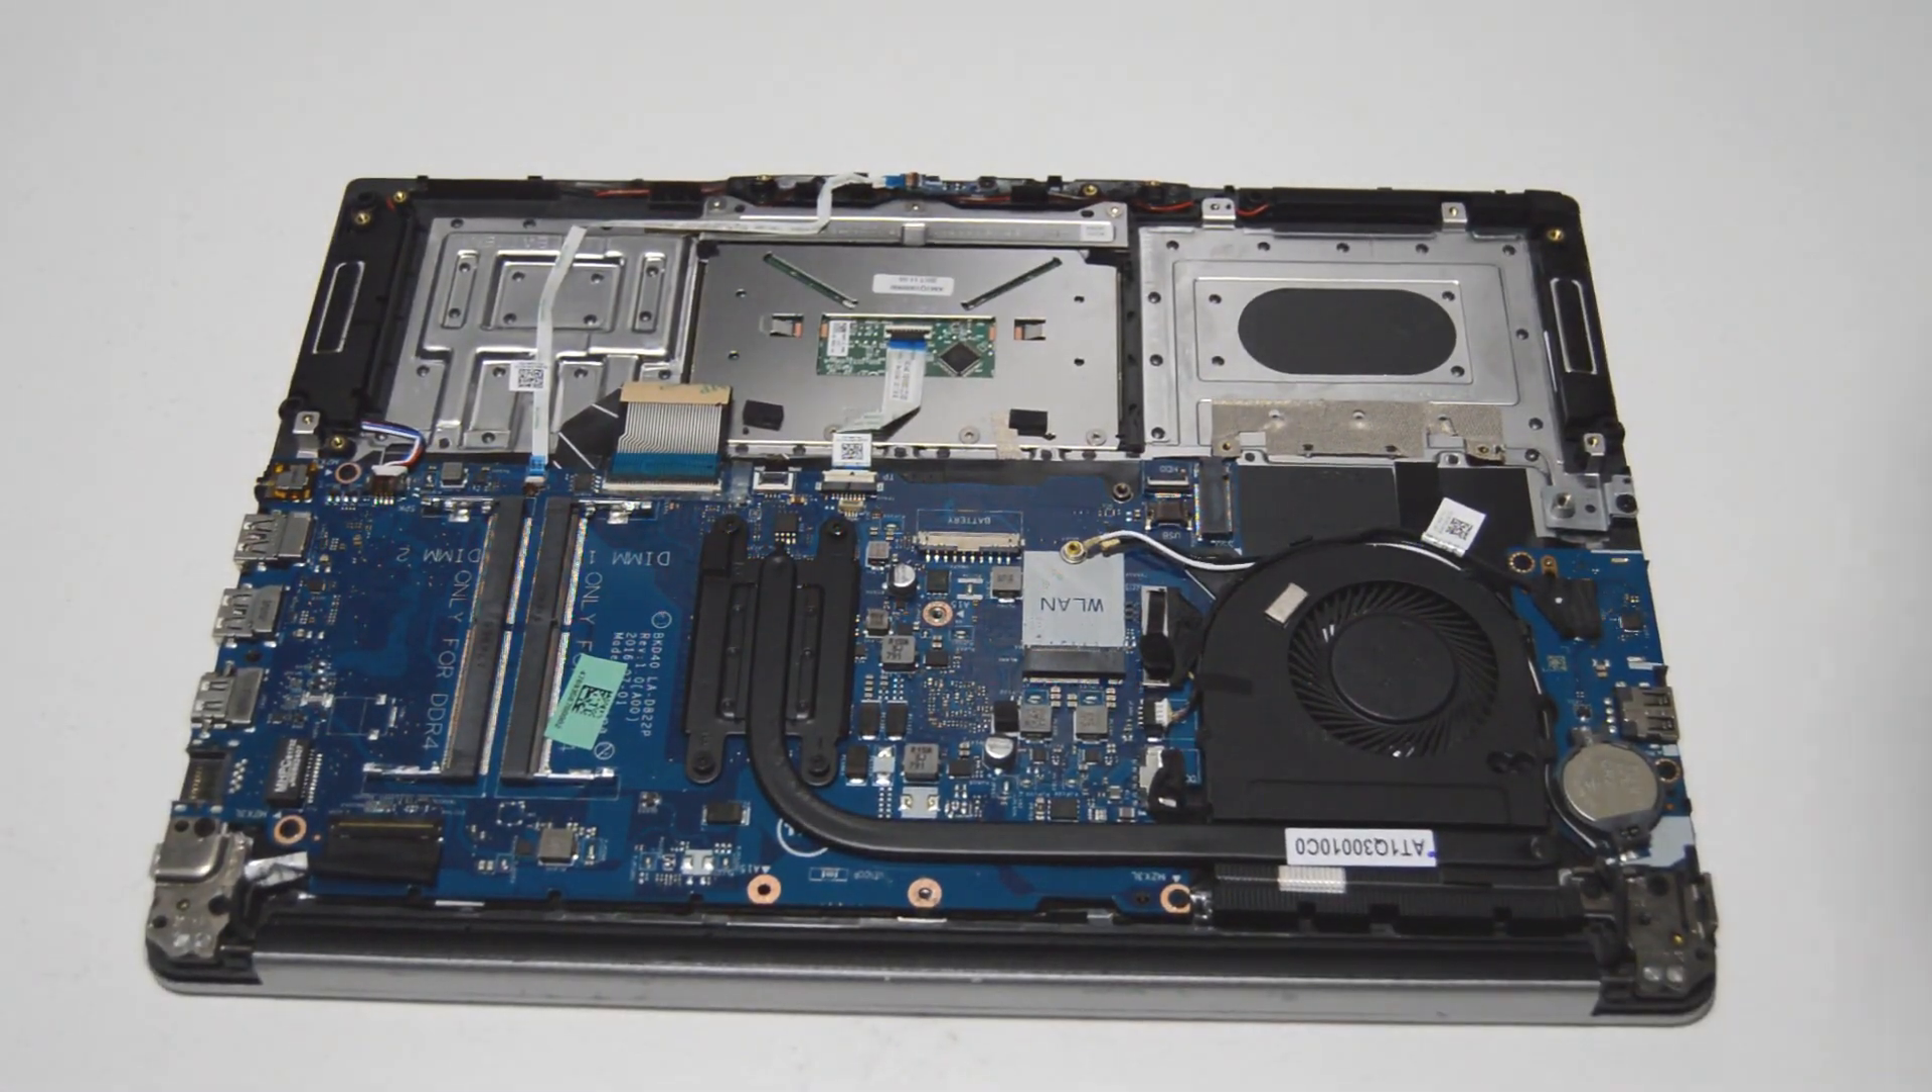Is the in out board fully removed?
No.